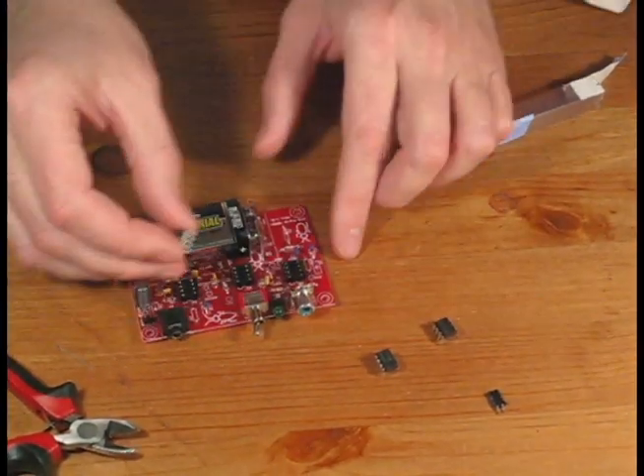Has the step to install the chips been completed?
No.